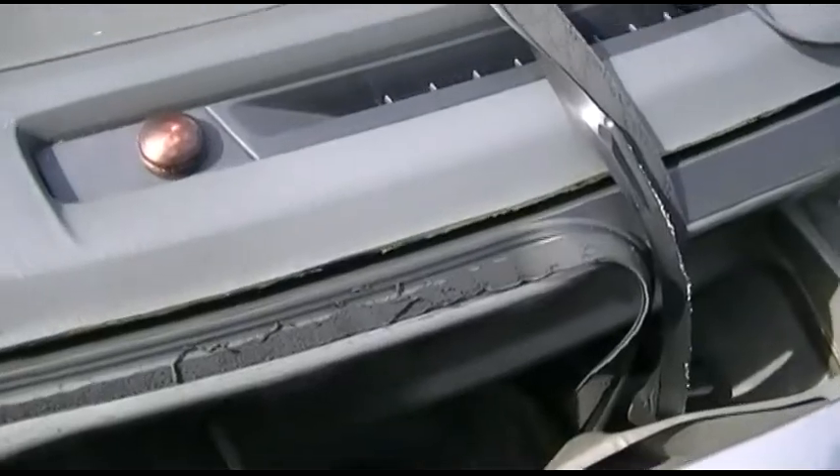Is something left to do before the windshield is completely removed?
No.